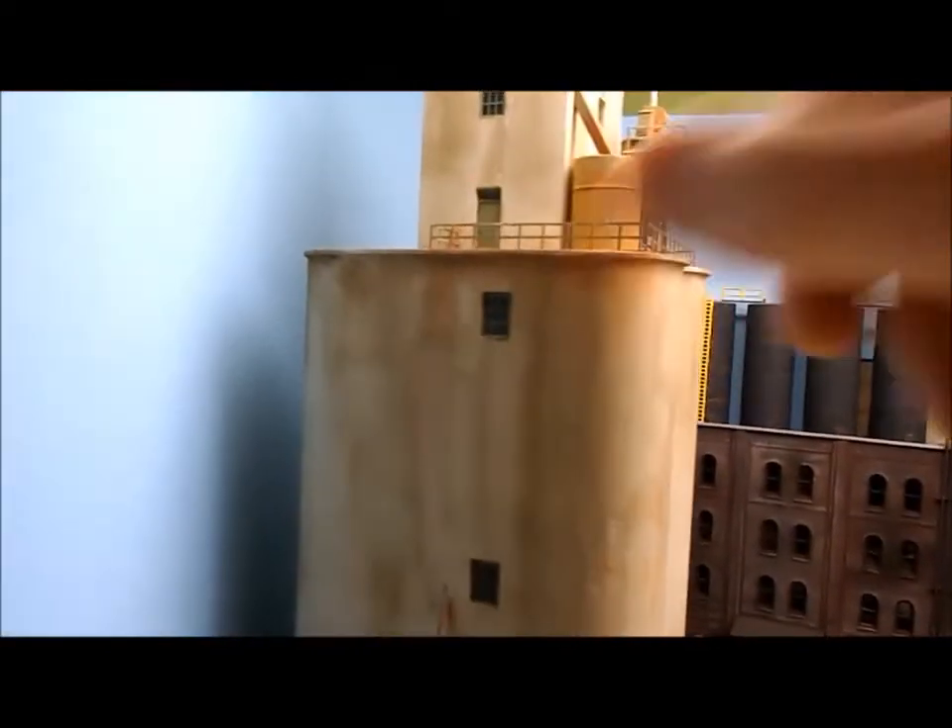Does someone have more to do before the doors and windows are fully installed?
No.